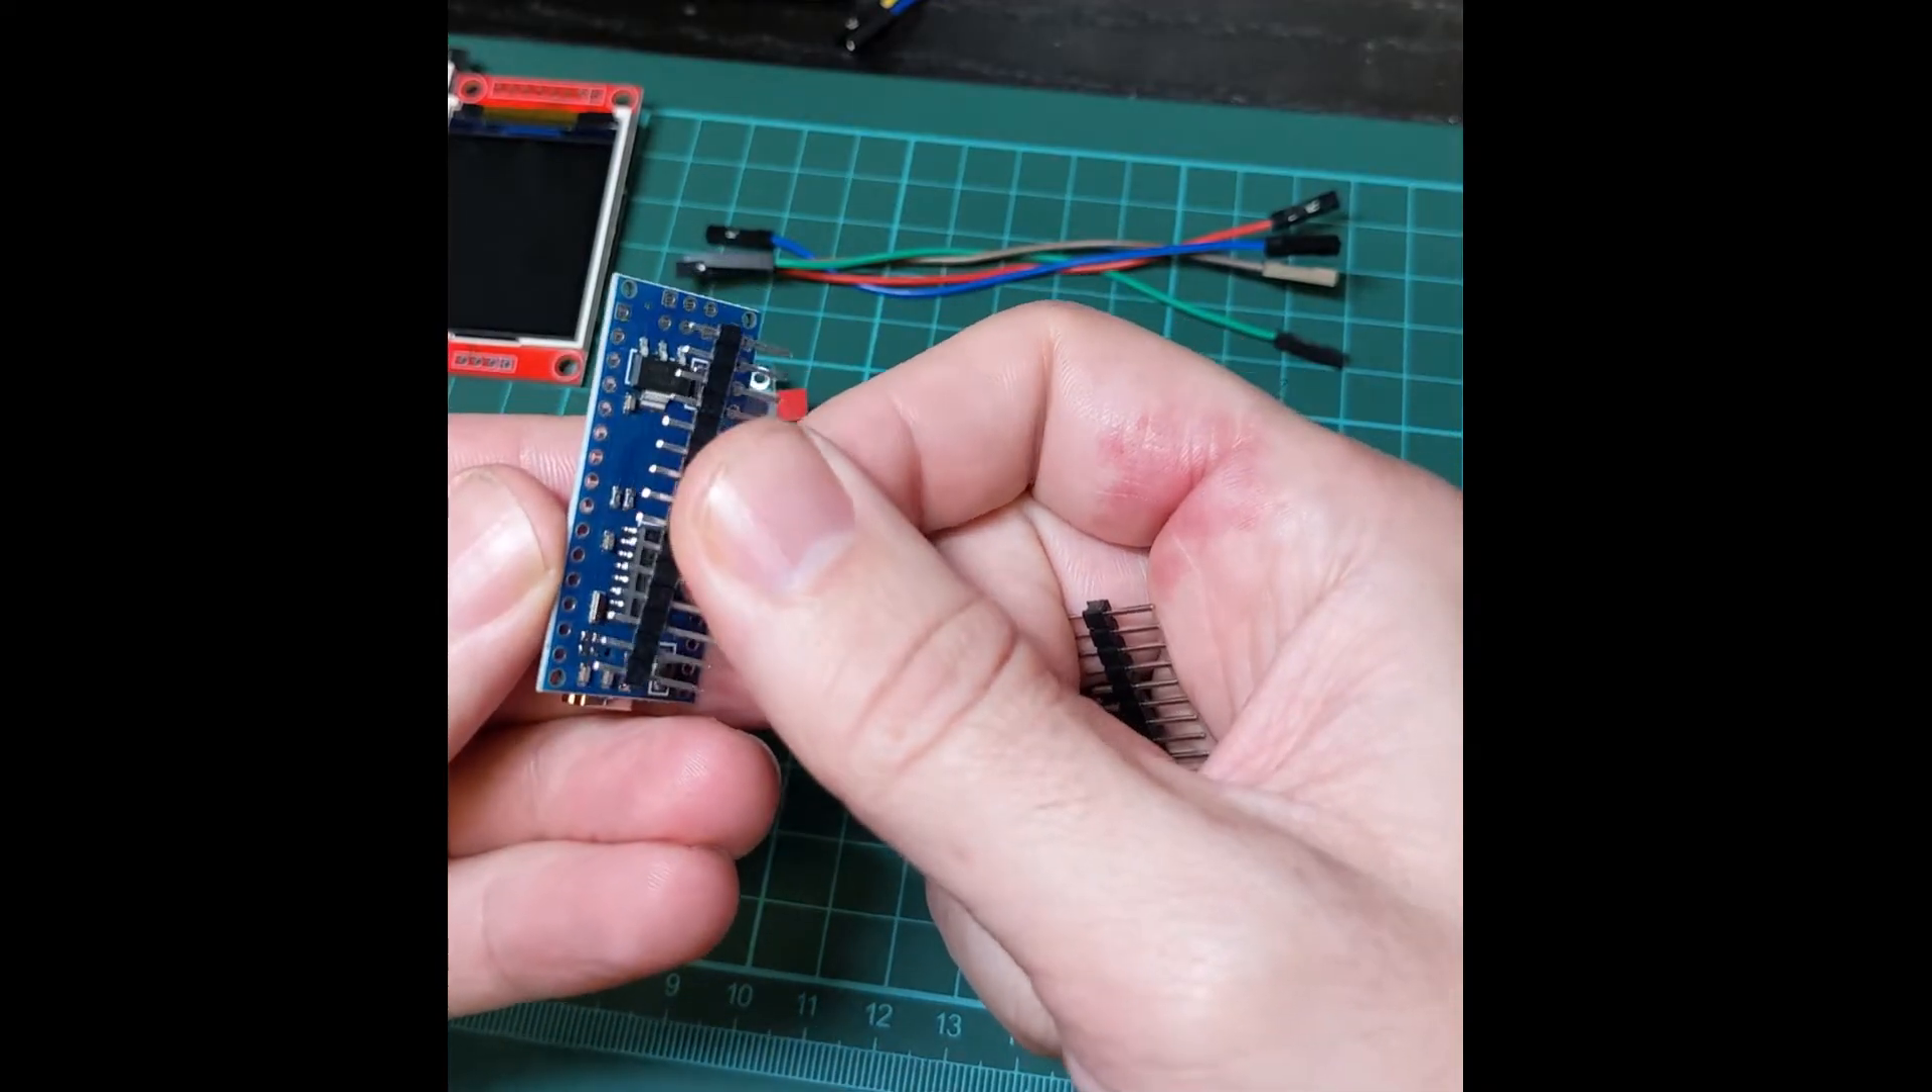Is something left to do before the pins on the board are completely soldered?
Yes.